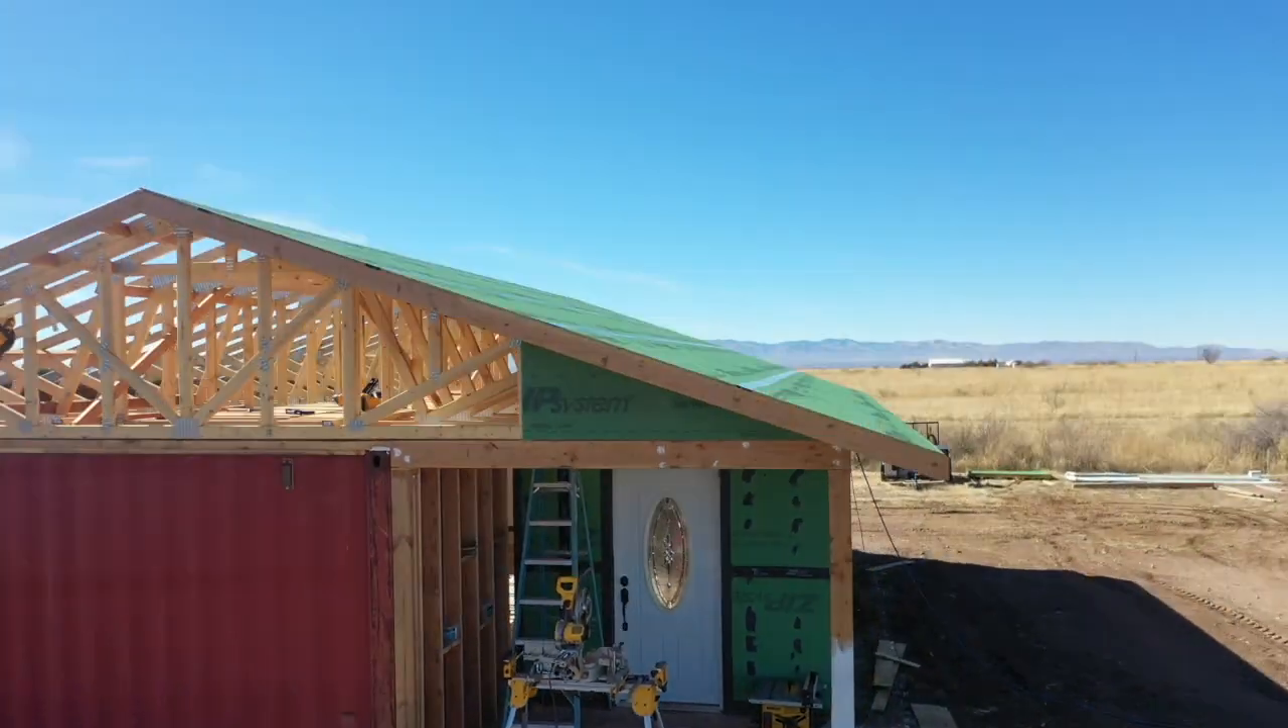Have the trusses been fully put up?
Yes.